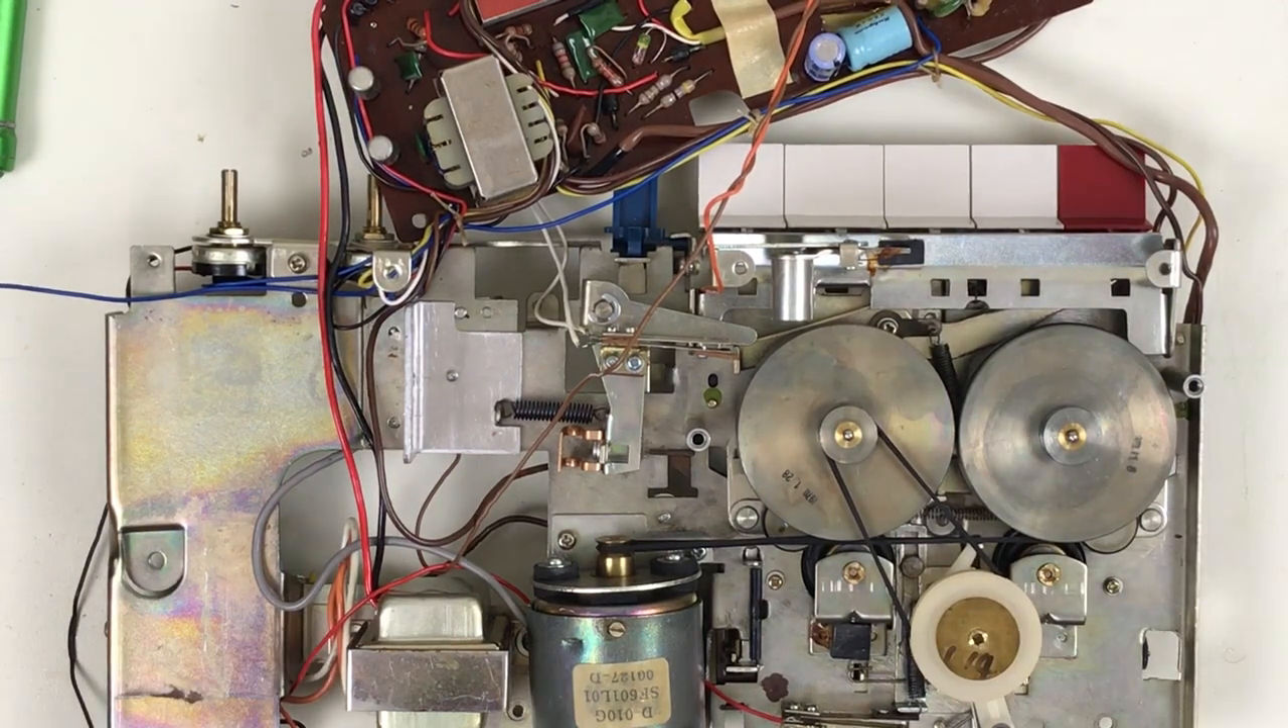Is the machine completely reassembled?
No.